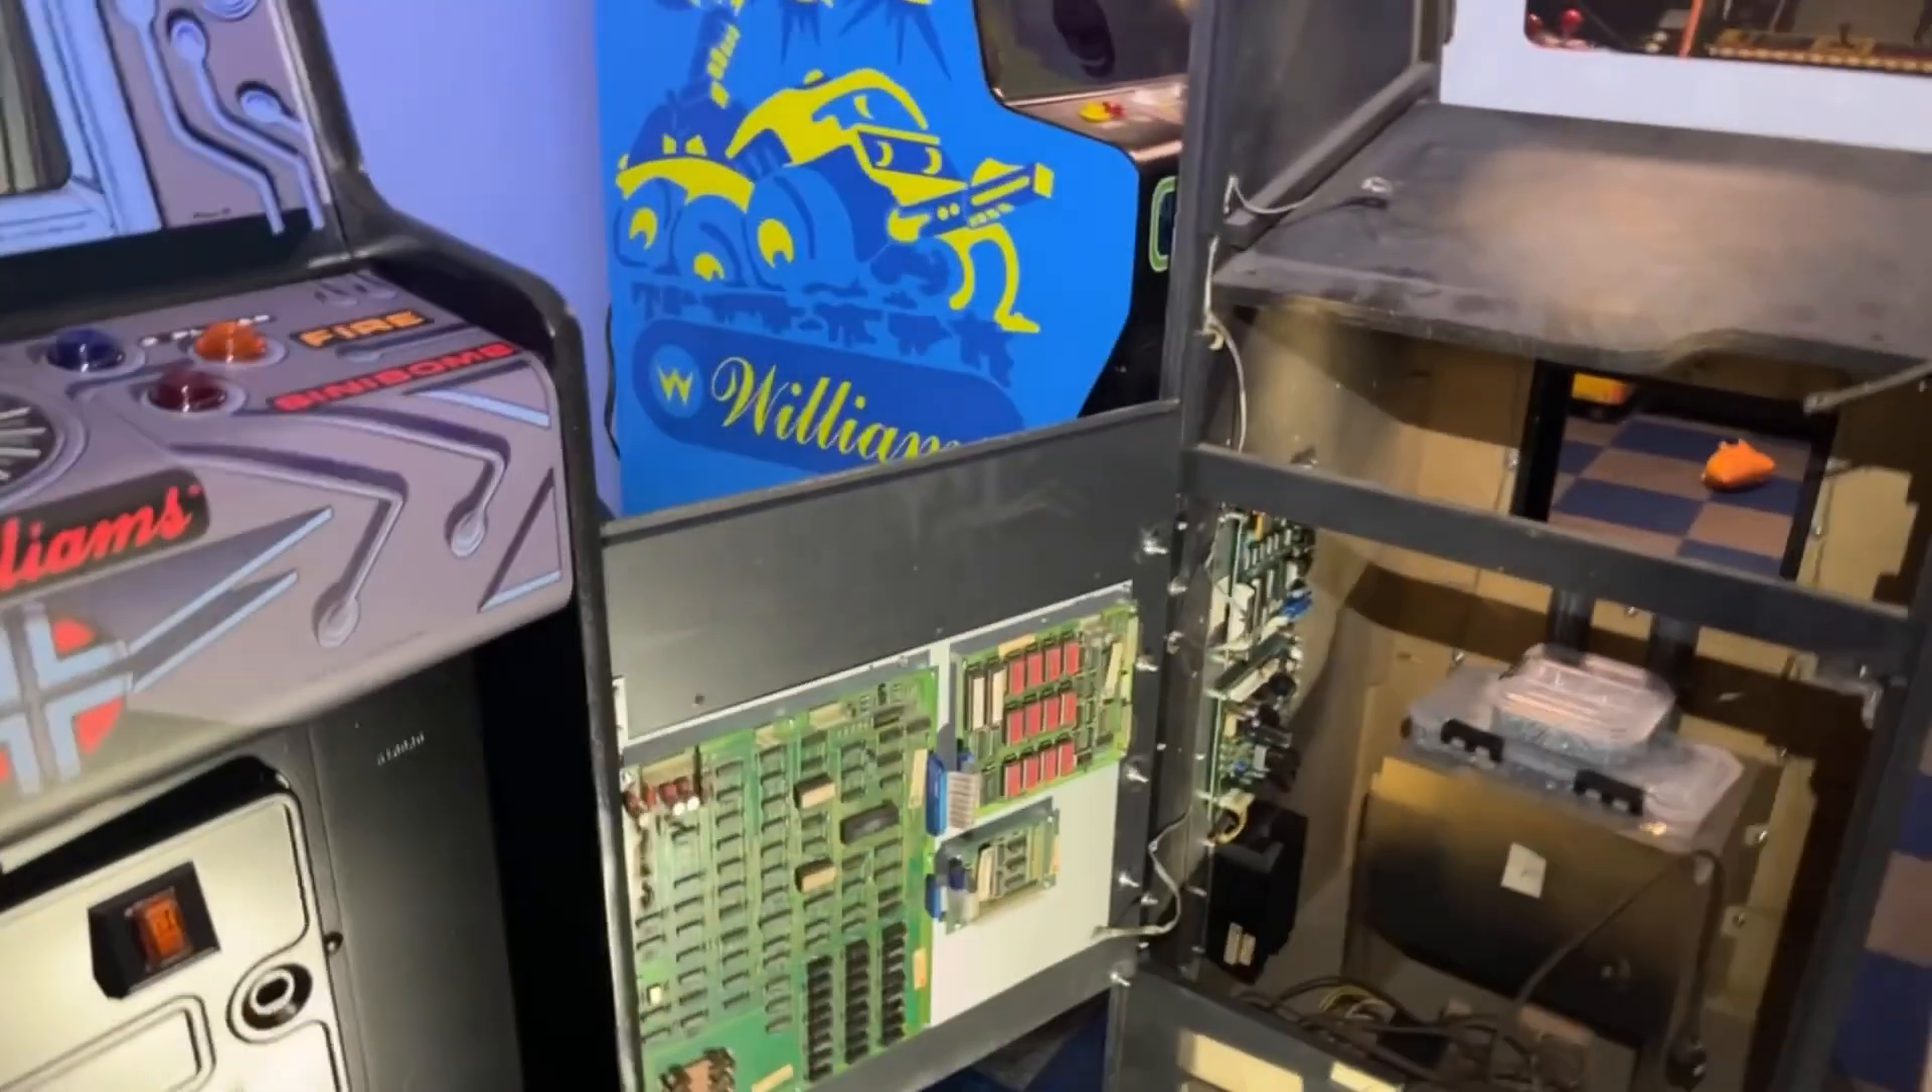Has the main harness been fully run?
No.